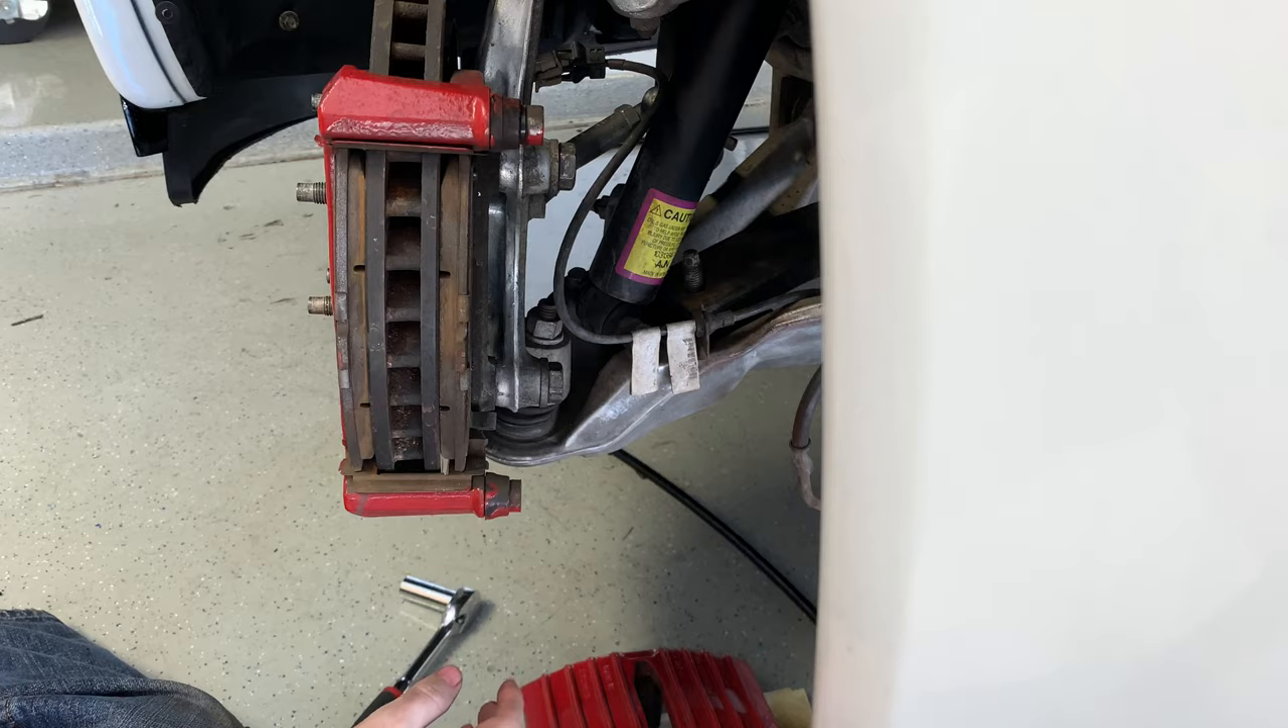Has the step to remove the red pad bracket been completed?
No.